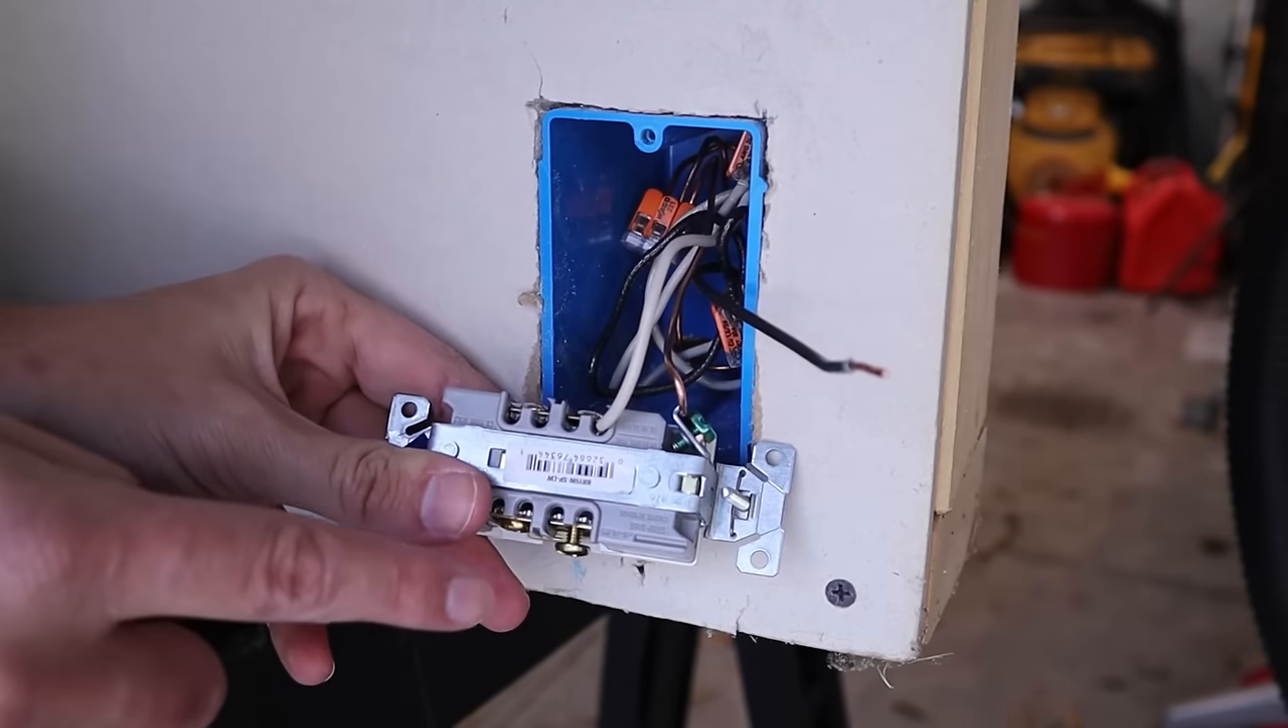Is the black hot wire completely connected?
No.